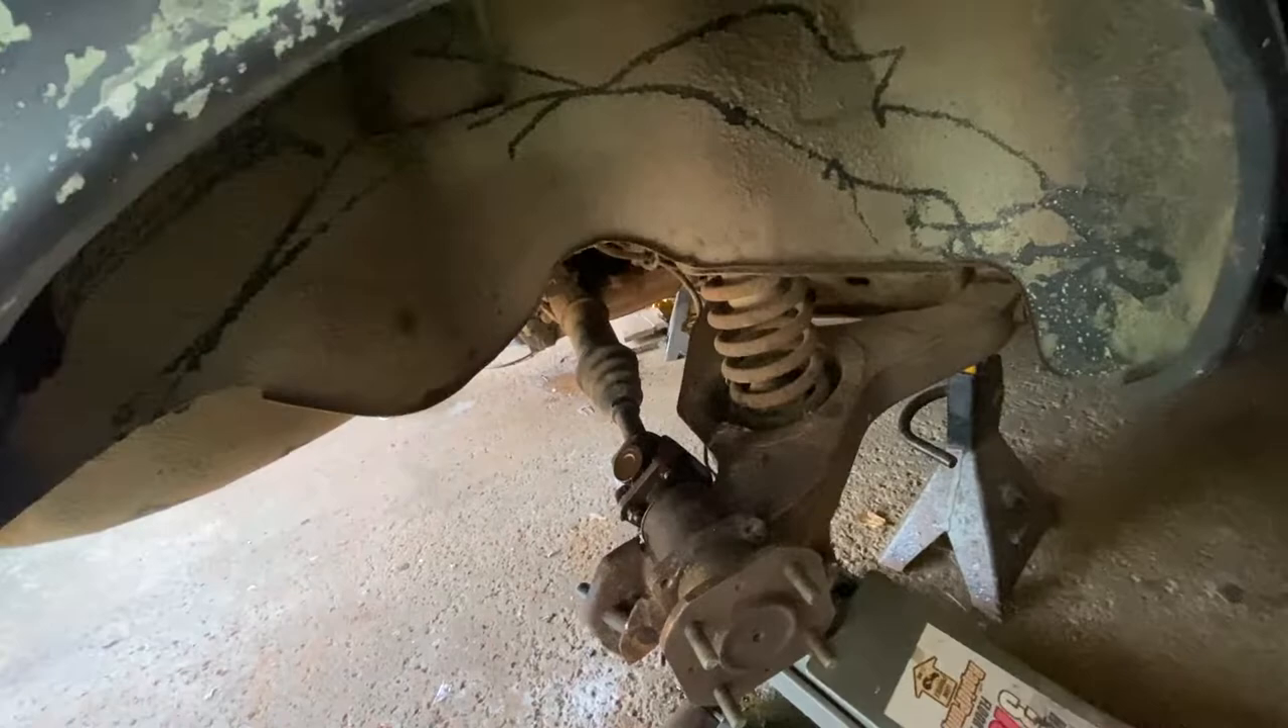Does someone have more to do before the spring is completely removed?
Yes.